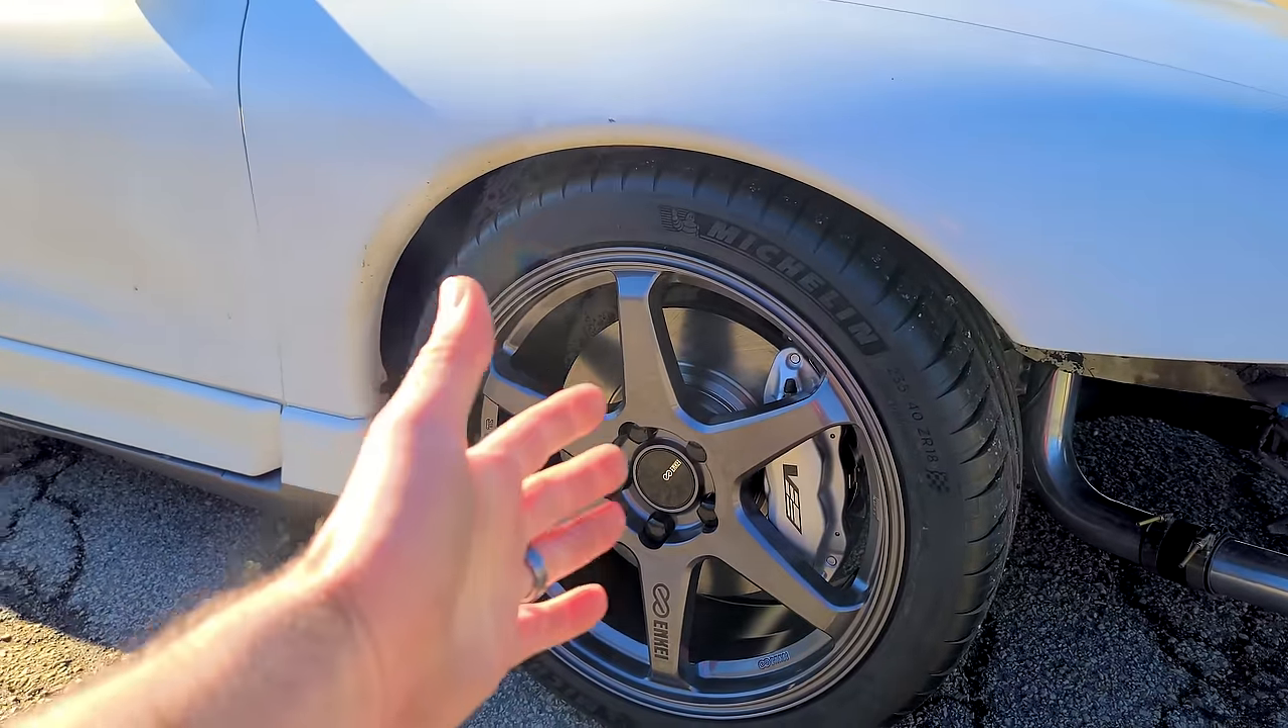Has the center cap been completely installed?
Yes.